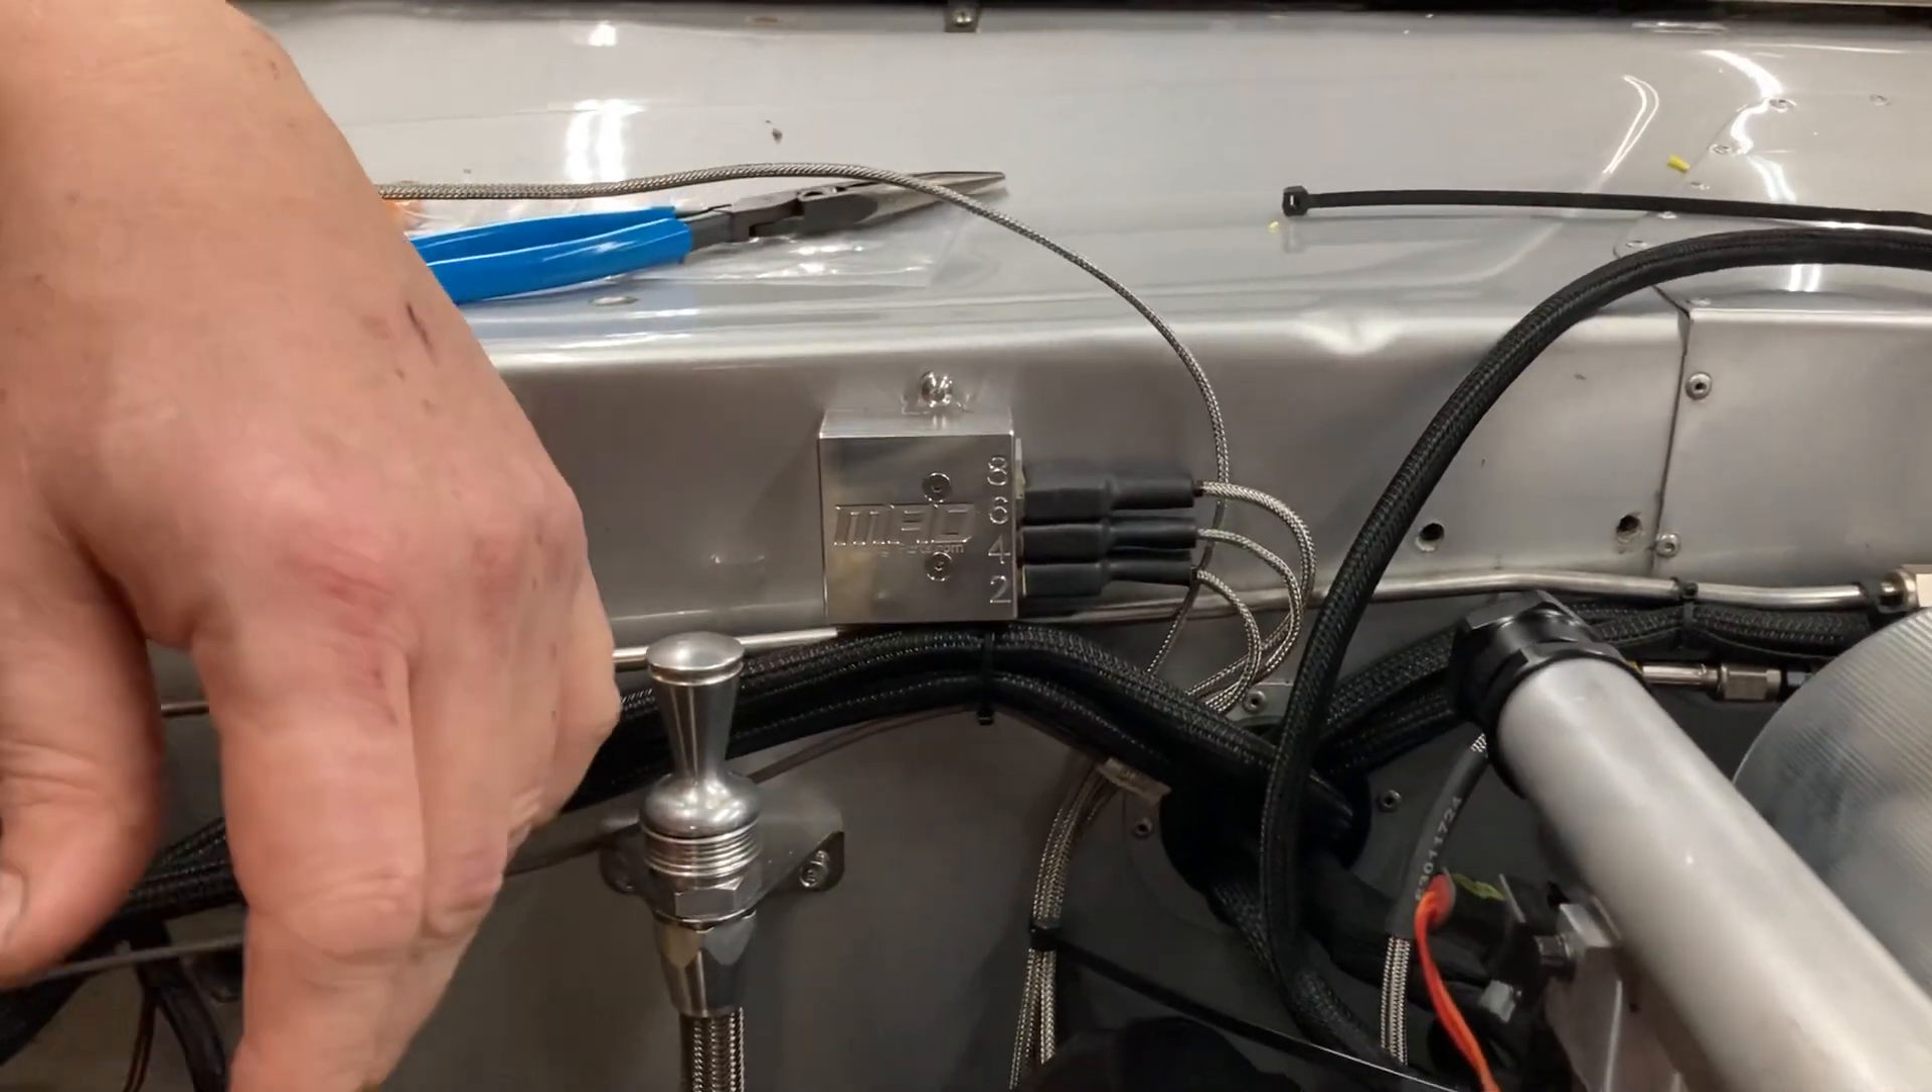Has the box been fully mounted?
Yes.